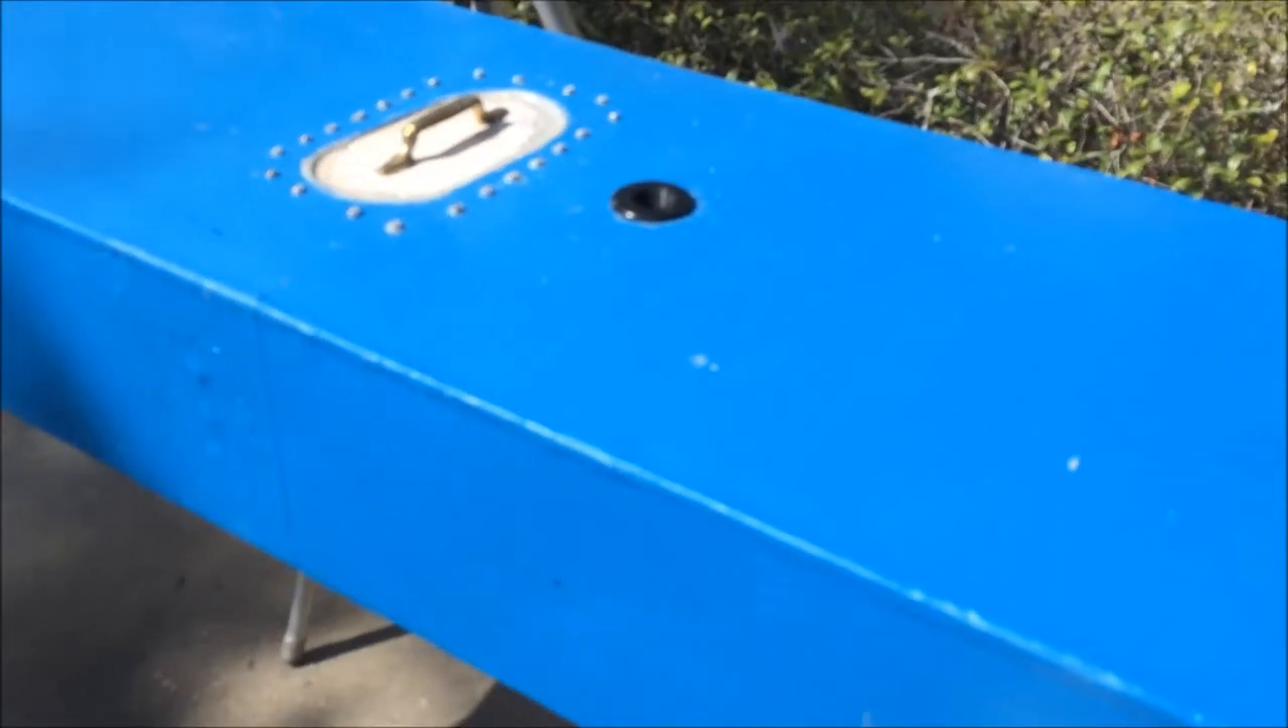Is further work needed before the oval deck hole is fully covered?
No.